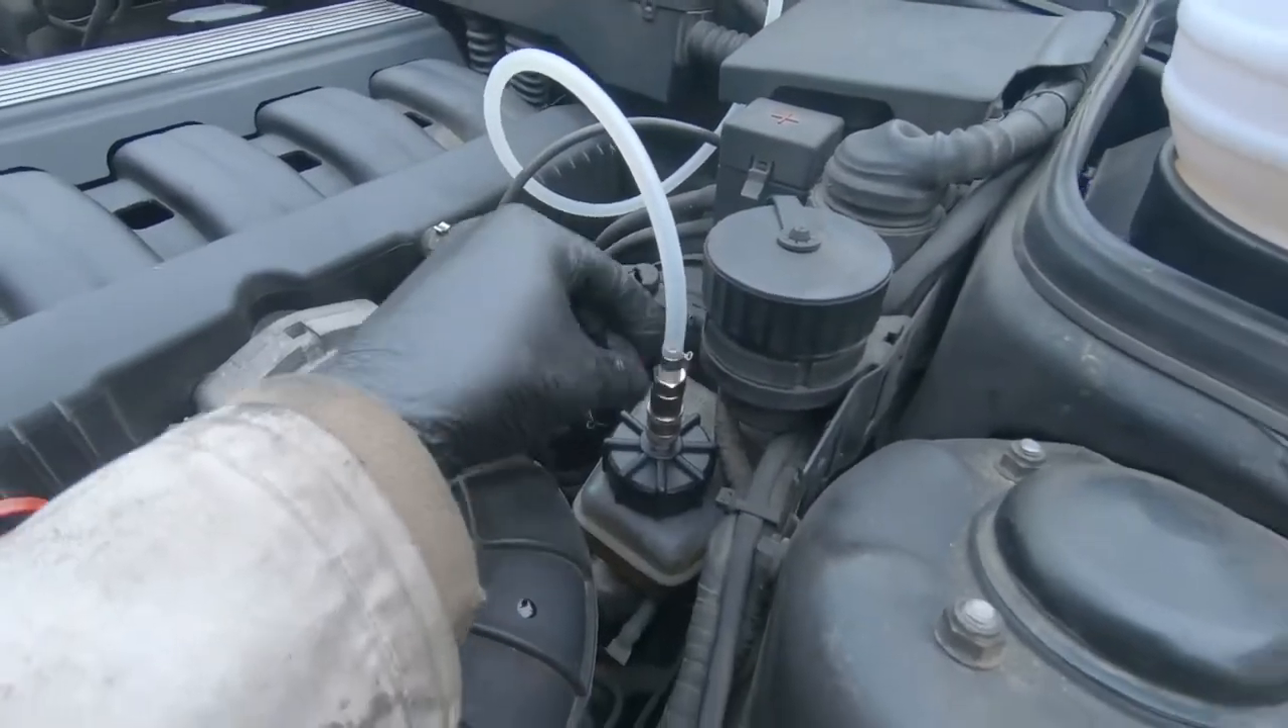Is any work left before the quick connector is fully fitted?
No.